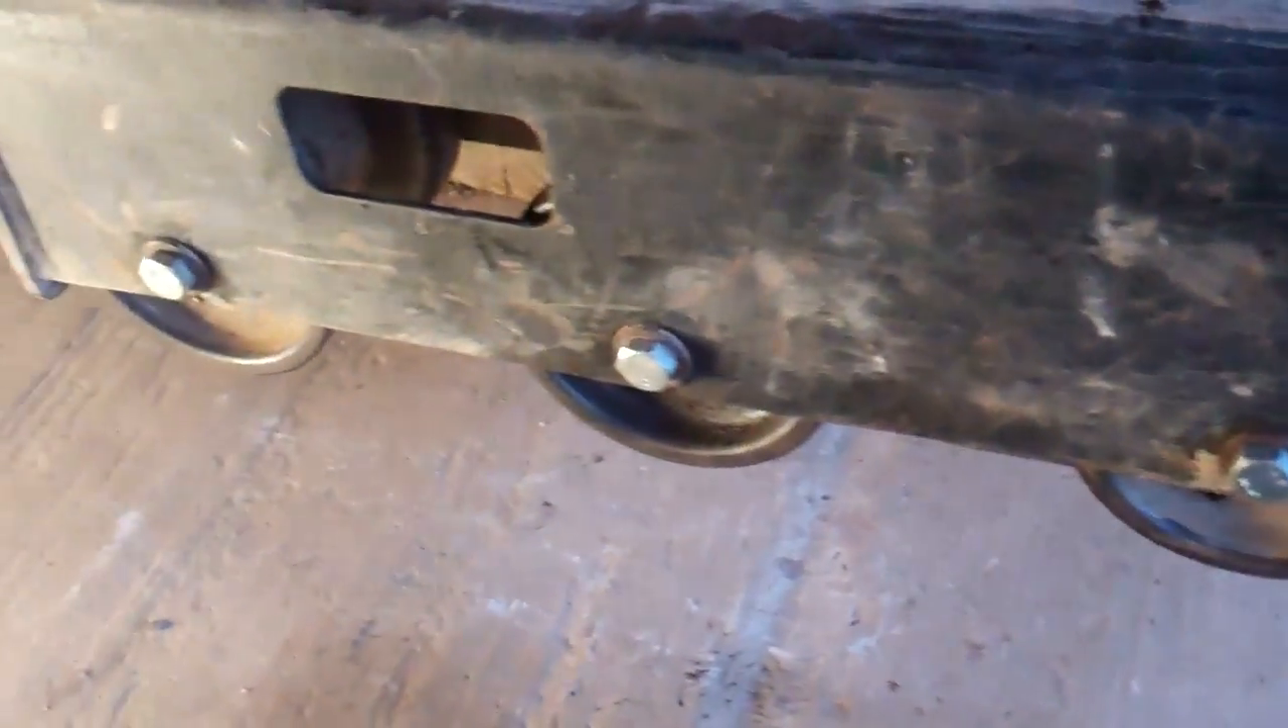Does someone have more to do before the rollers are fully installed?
No.